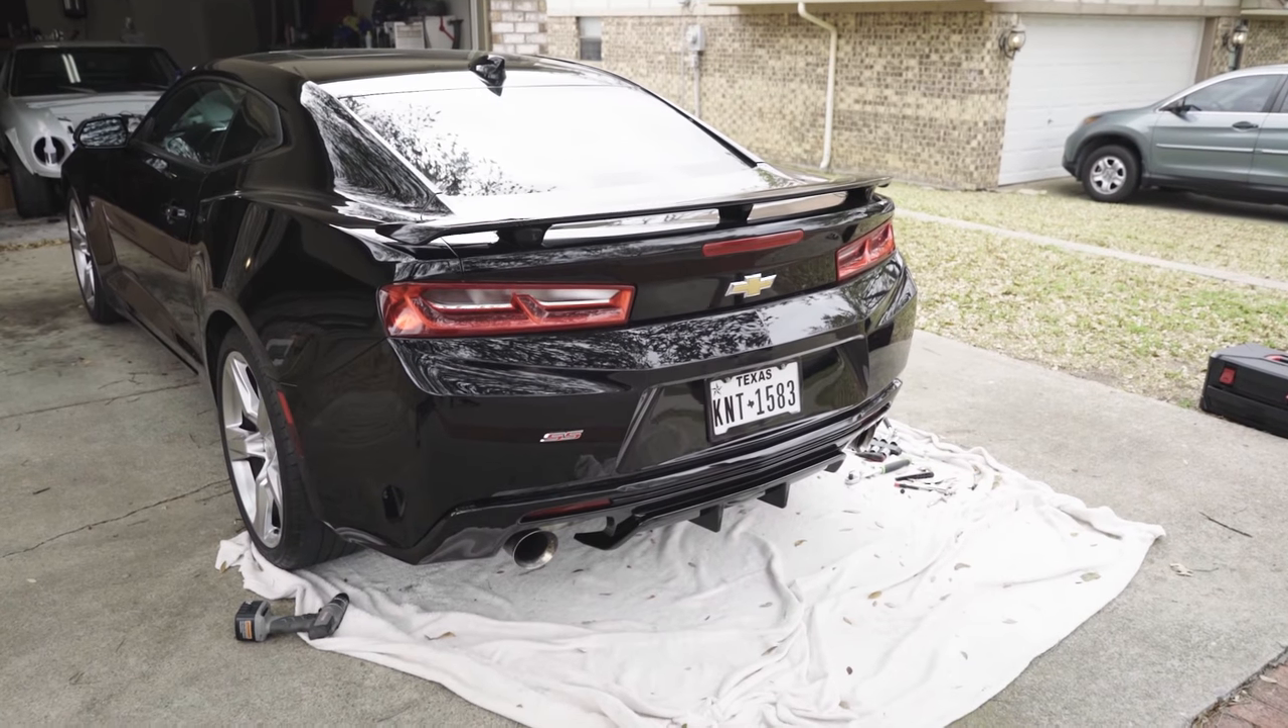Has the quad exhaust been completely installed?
No.